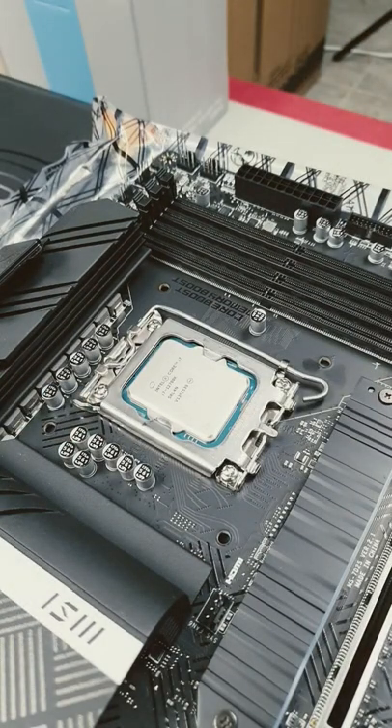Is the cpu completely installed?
Yes.